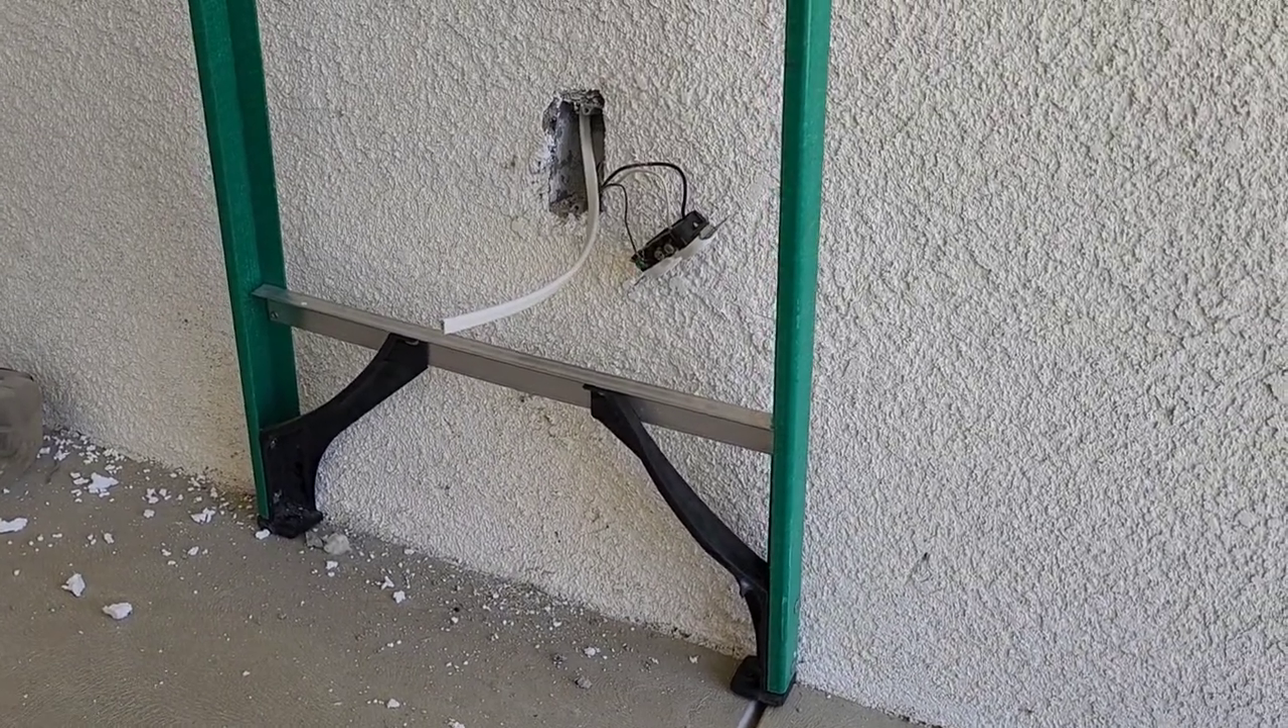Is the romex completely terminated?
No.